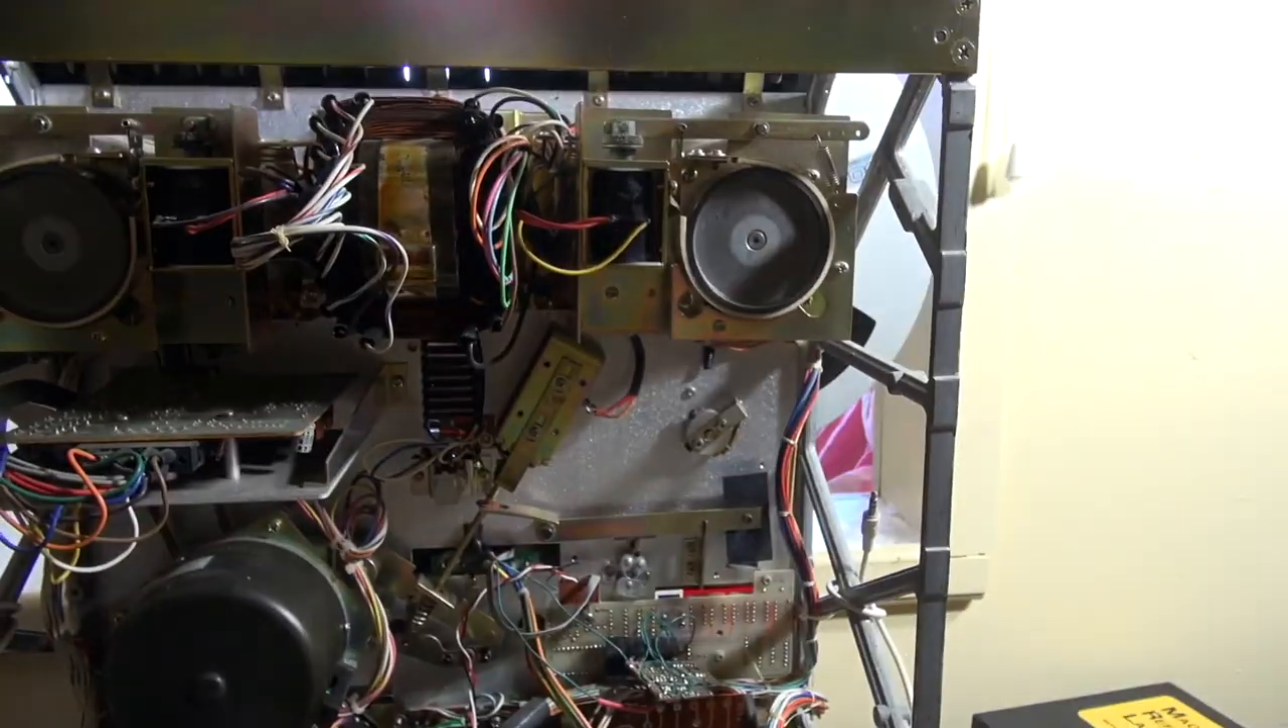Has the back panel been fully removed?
Yes.